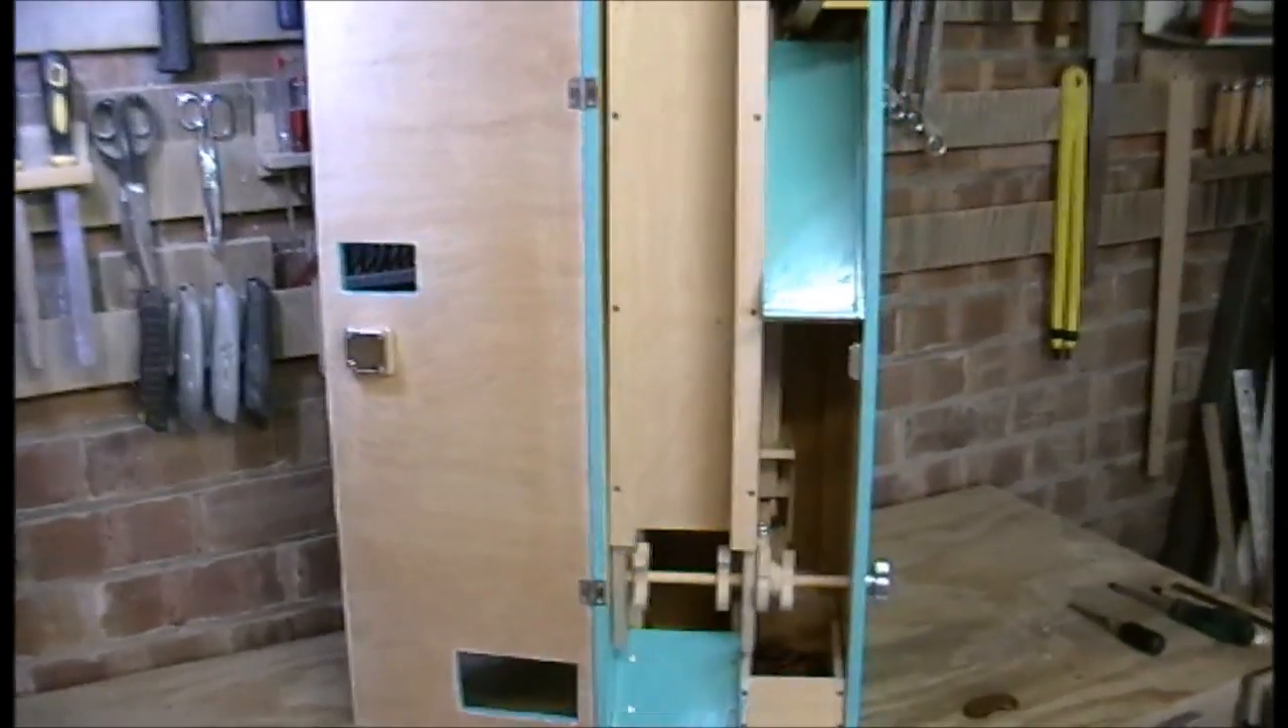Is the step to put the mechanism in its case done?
Yes.